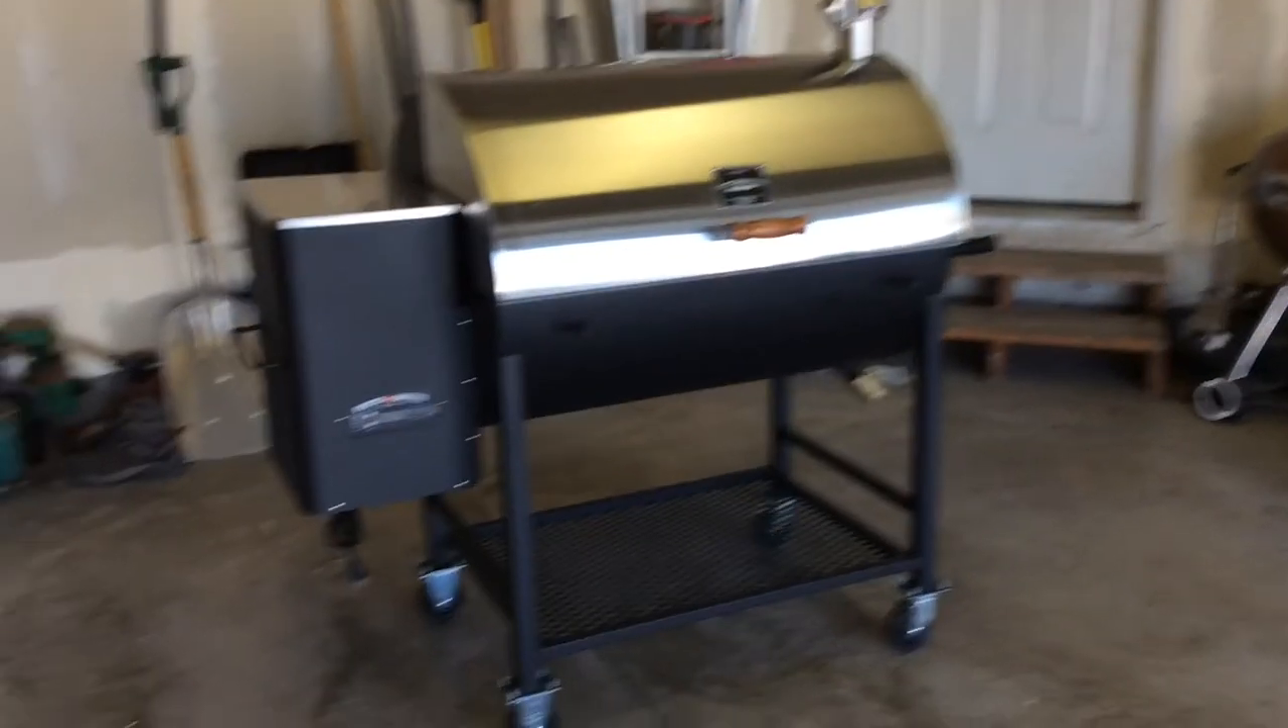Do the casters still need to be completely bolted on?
No.